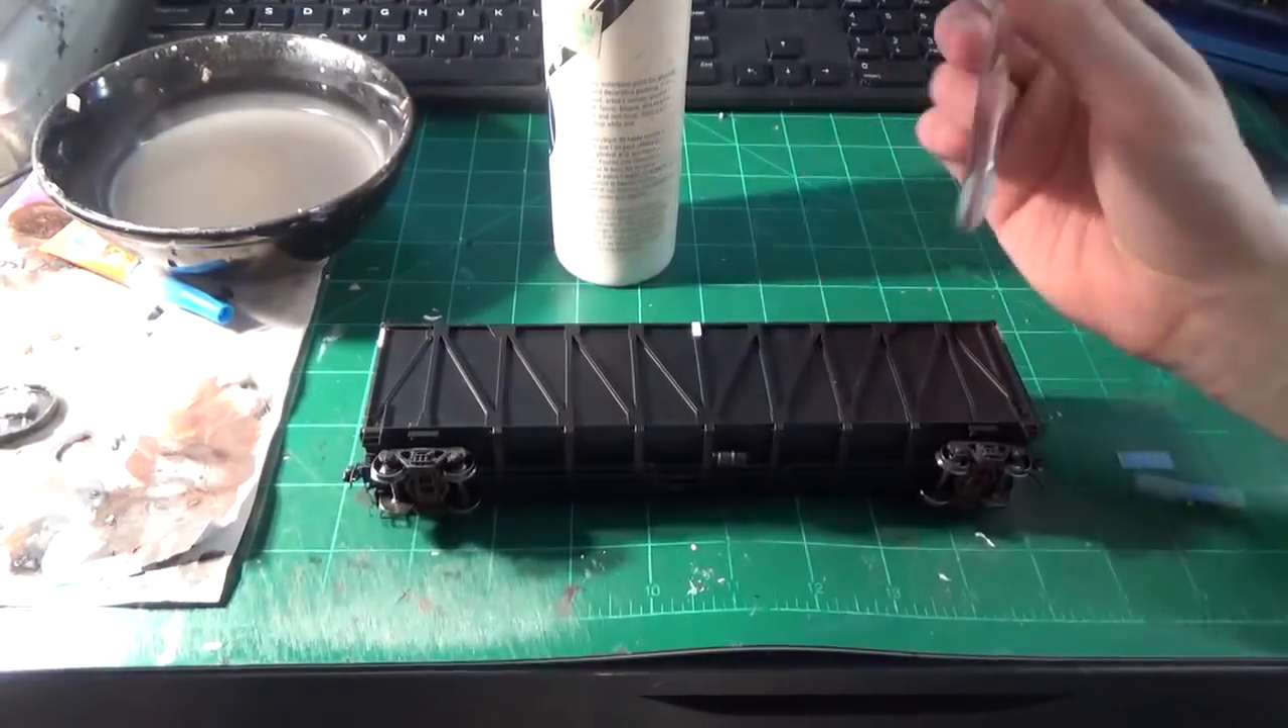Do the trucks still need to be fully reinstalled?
No.